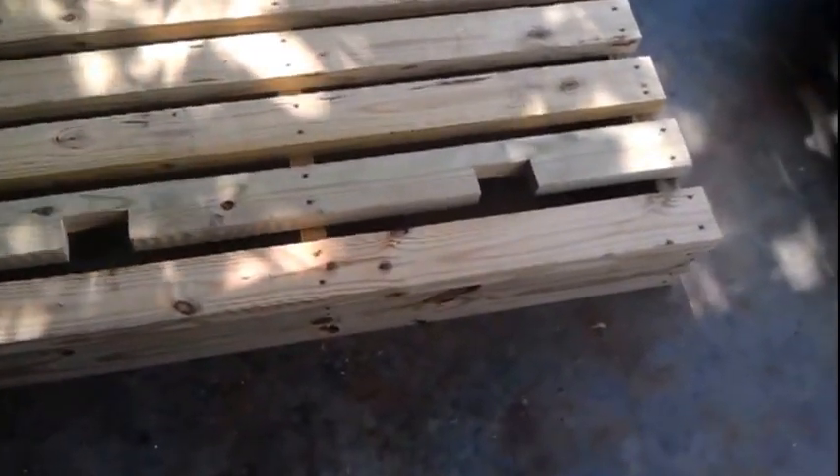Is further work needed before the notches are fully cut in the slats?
No.